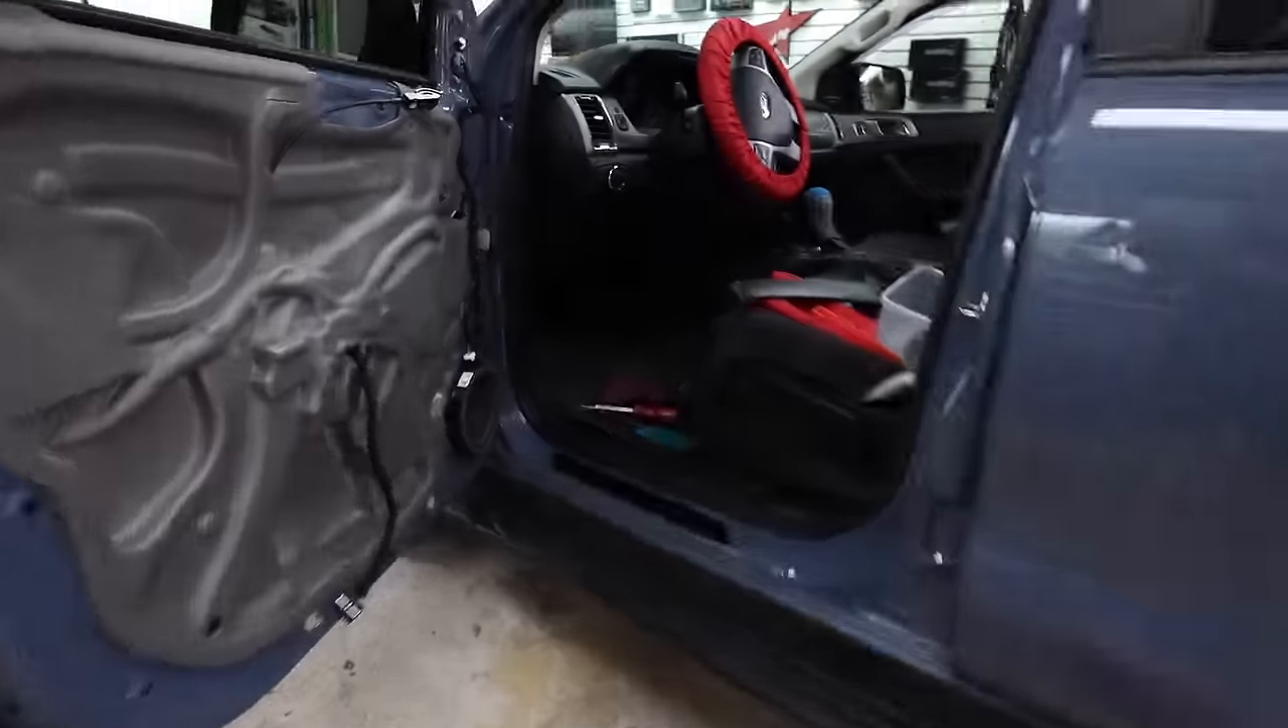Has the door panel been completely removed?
Yes.